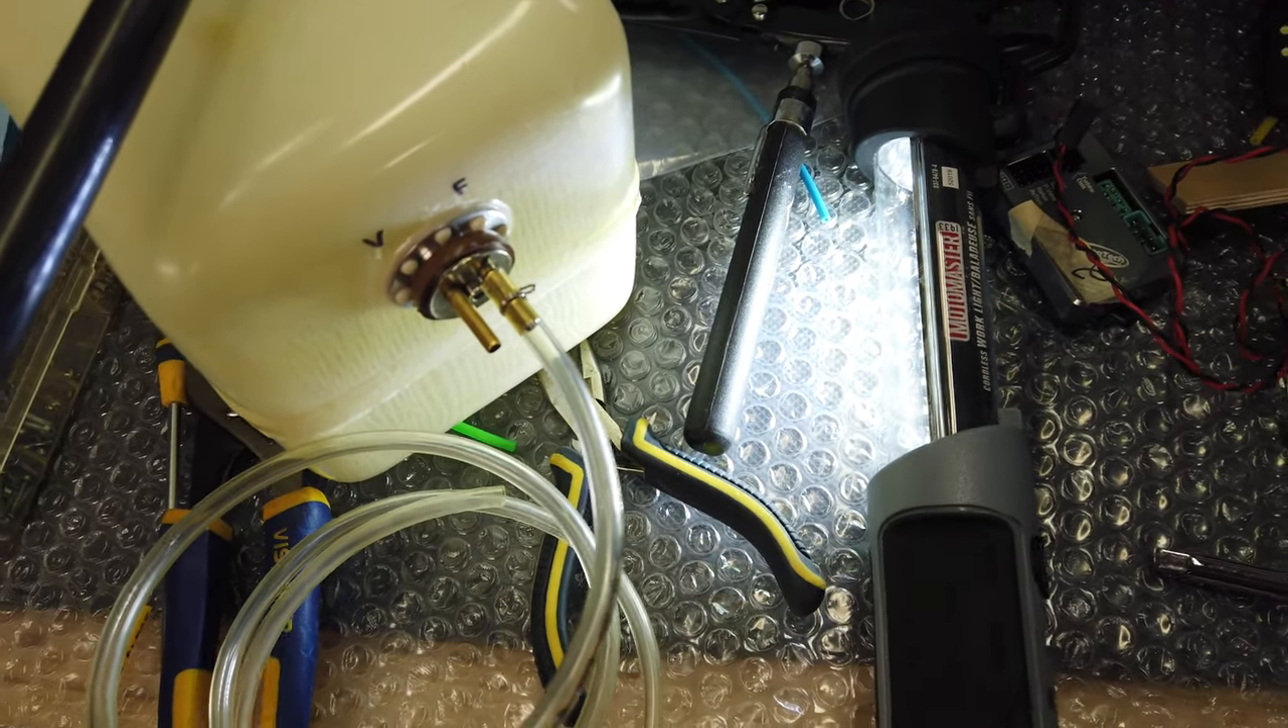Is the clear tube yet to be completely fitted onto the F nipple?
No.